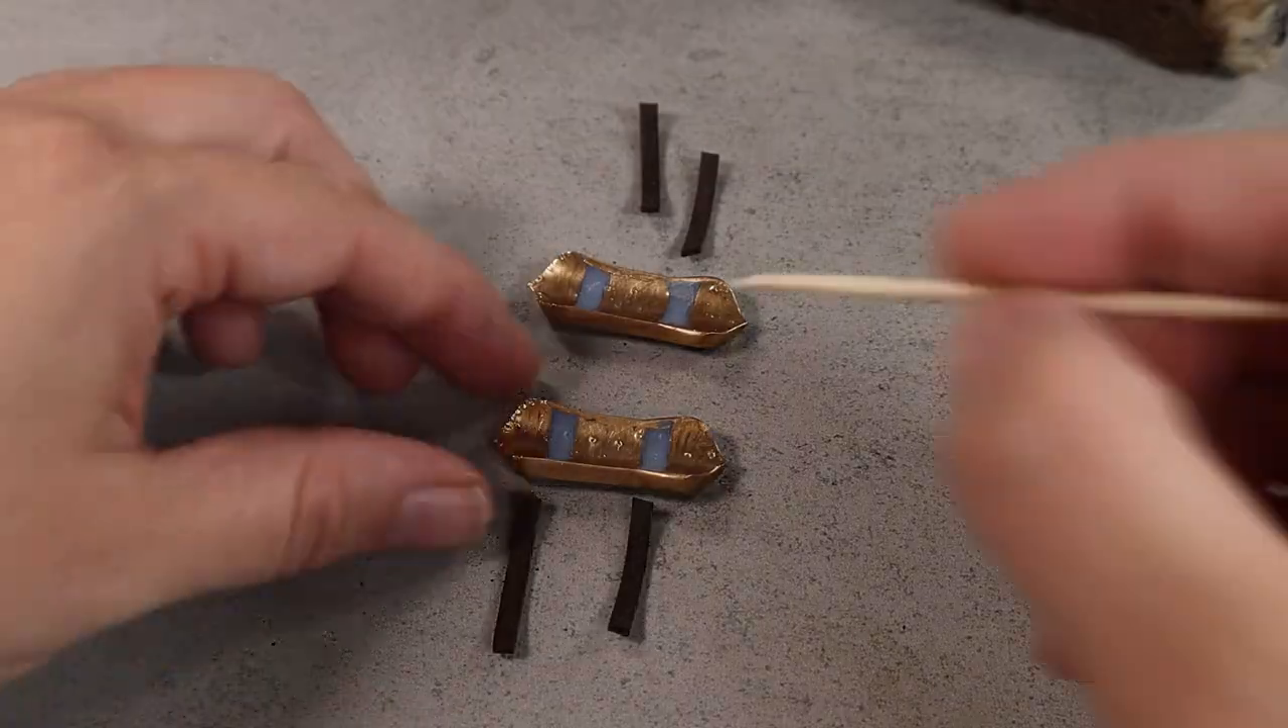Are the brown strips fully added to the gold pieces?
No.